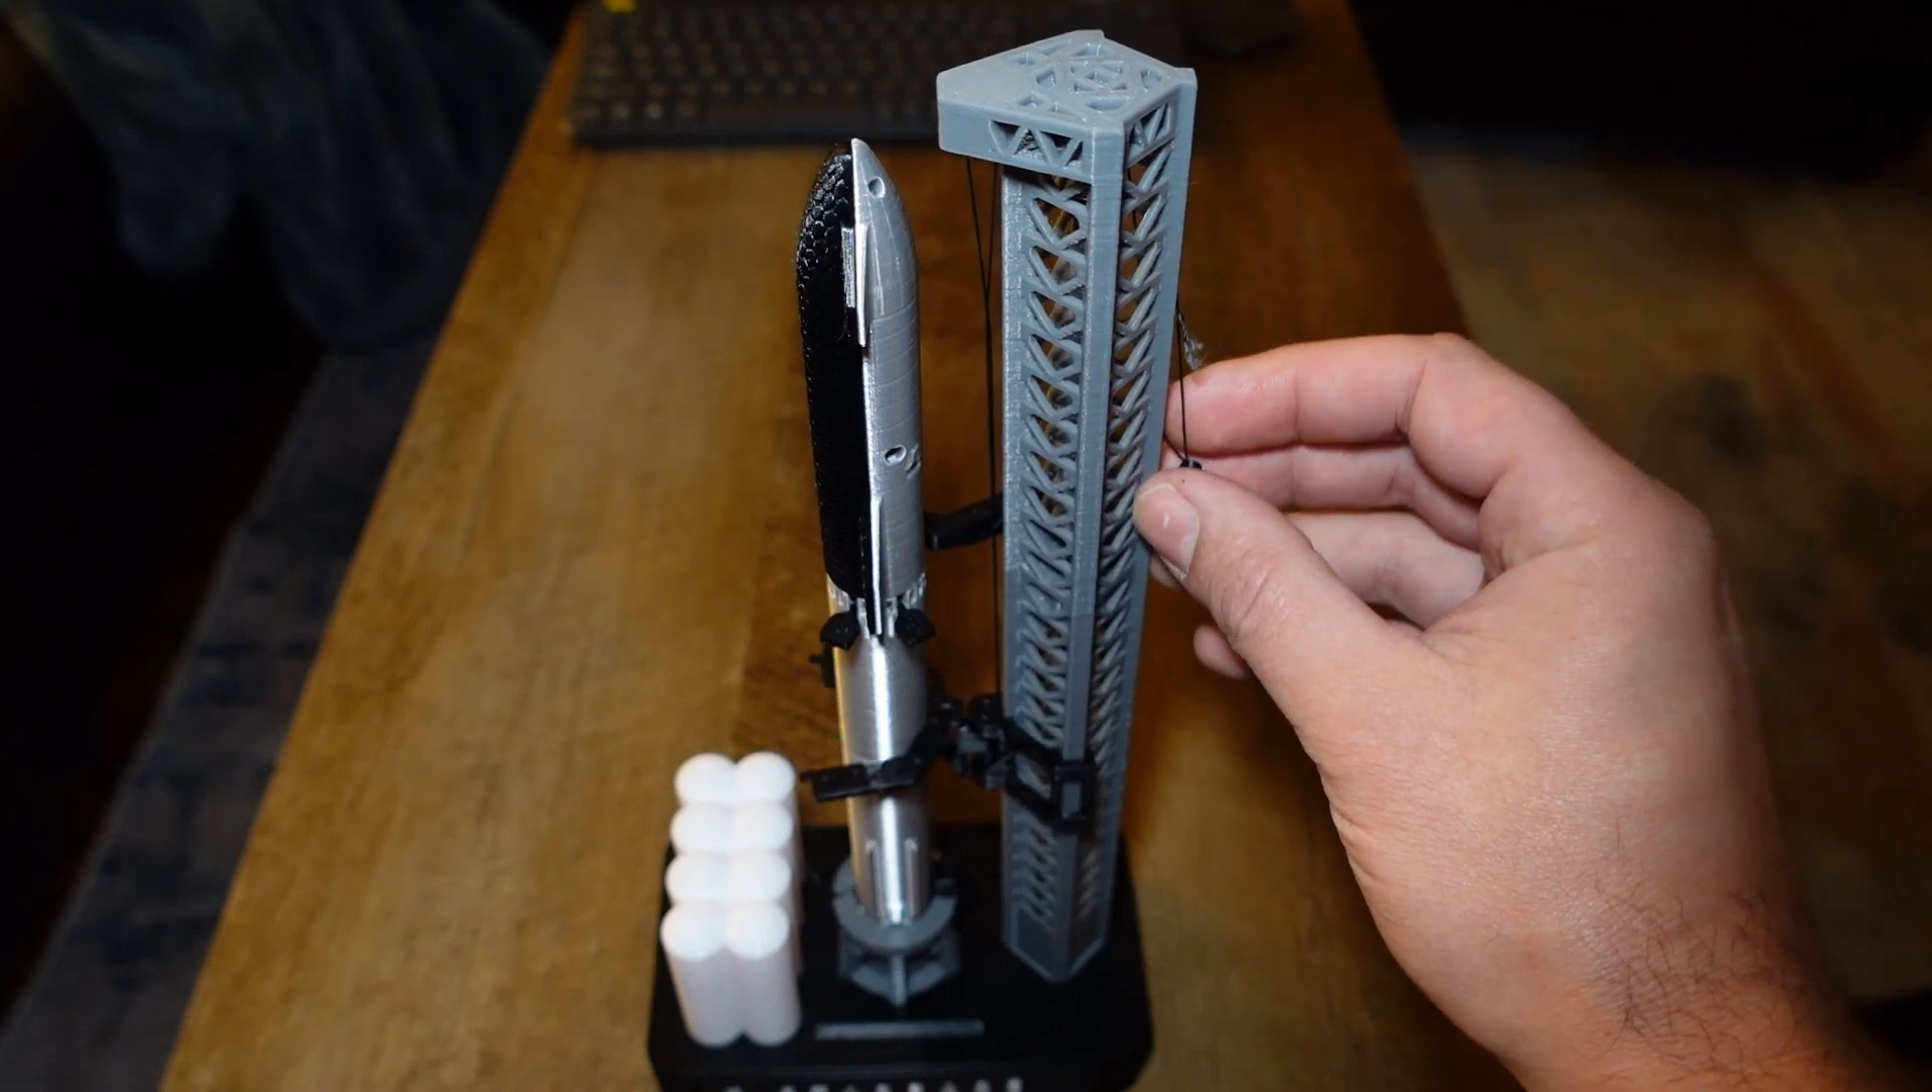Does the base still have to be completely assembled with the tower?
No.